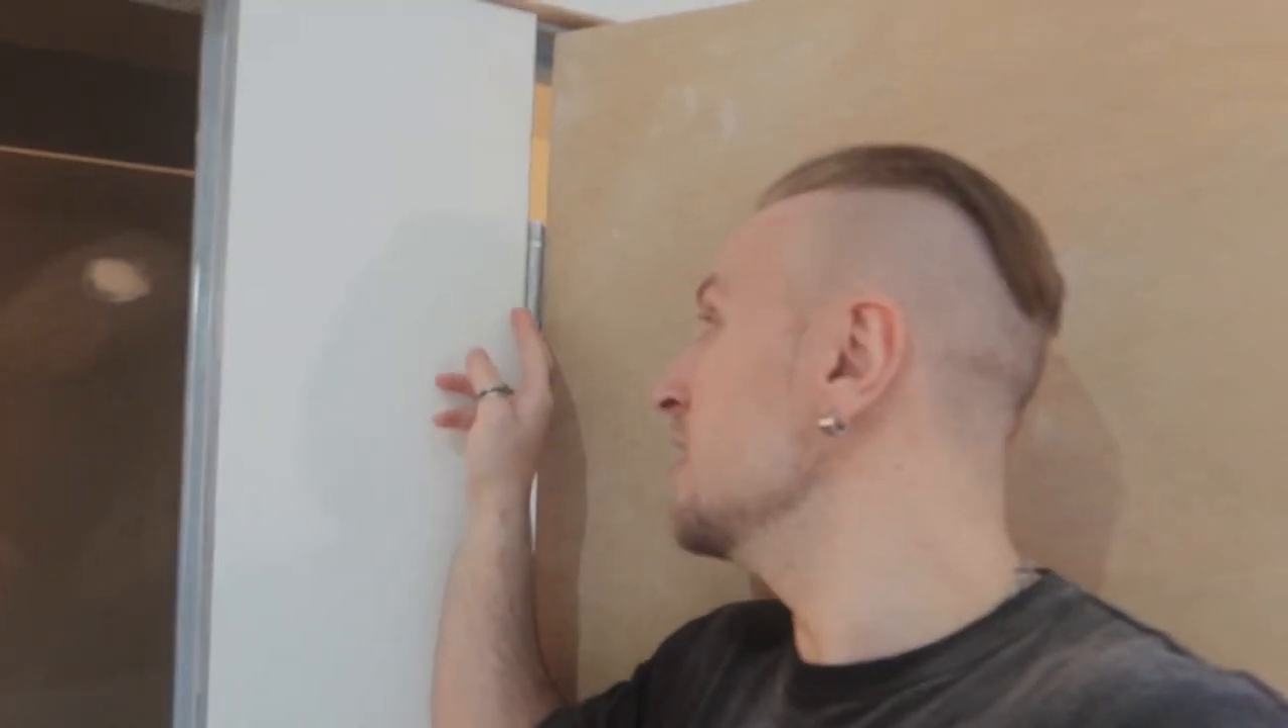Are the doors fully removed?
No.